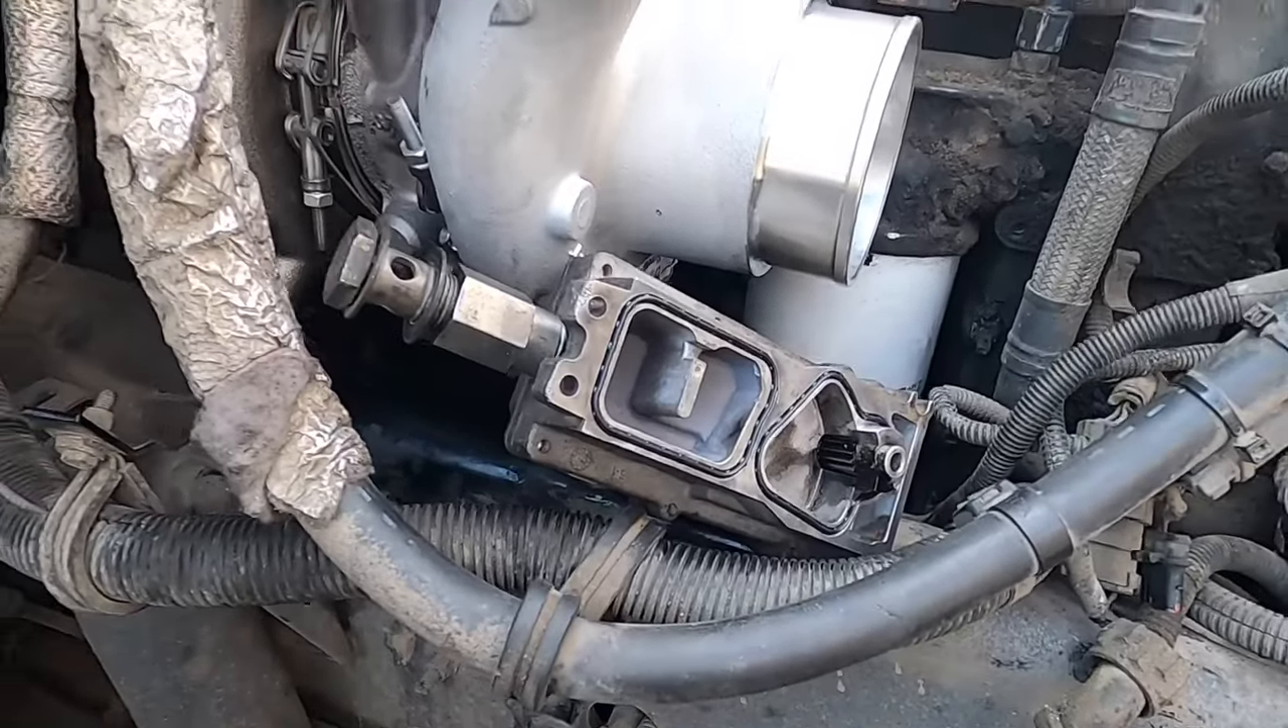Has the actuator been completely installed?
No.